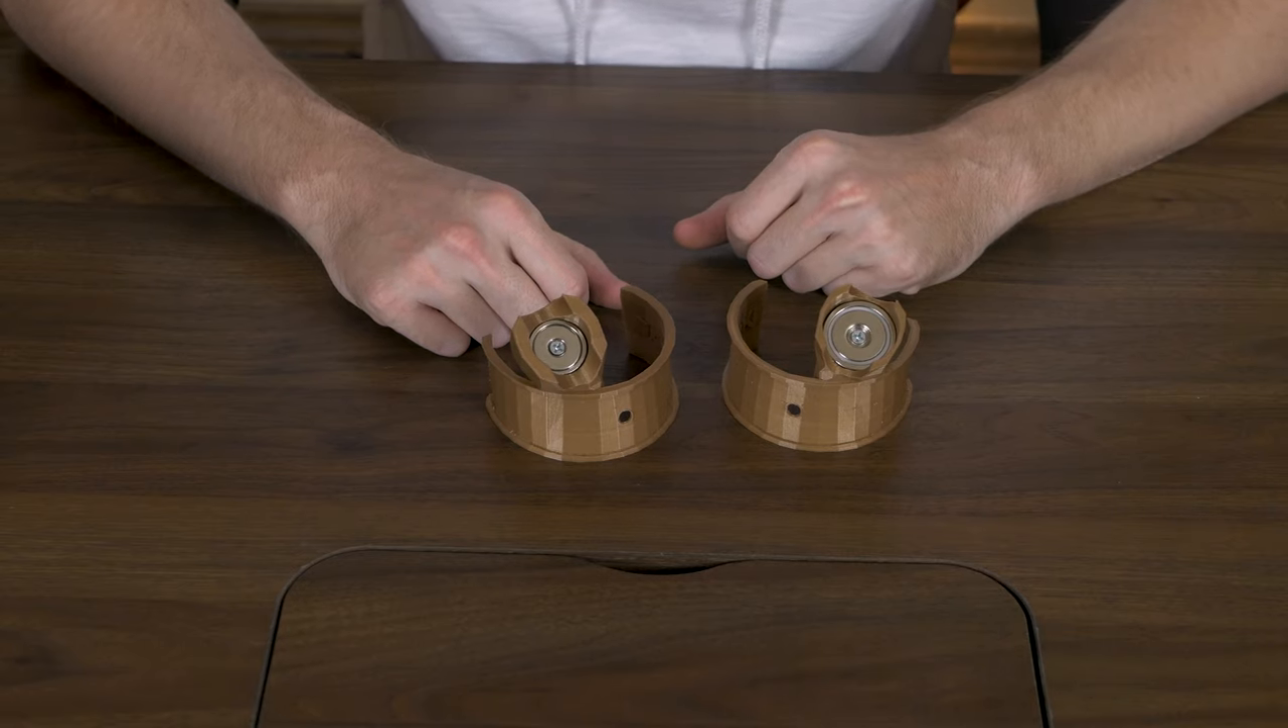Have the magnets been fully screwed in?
Yes.